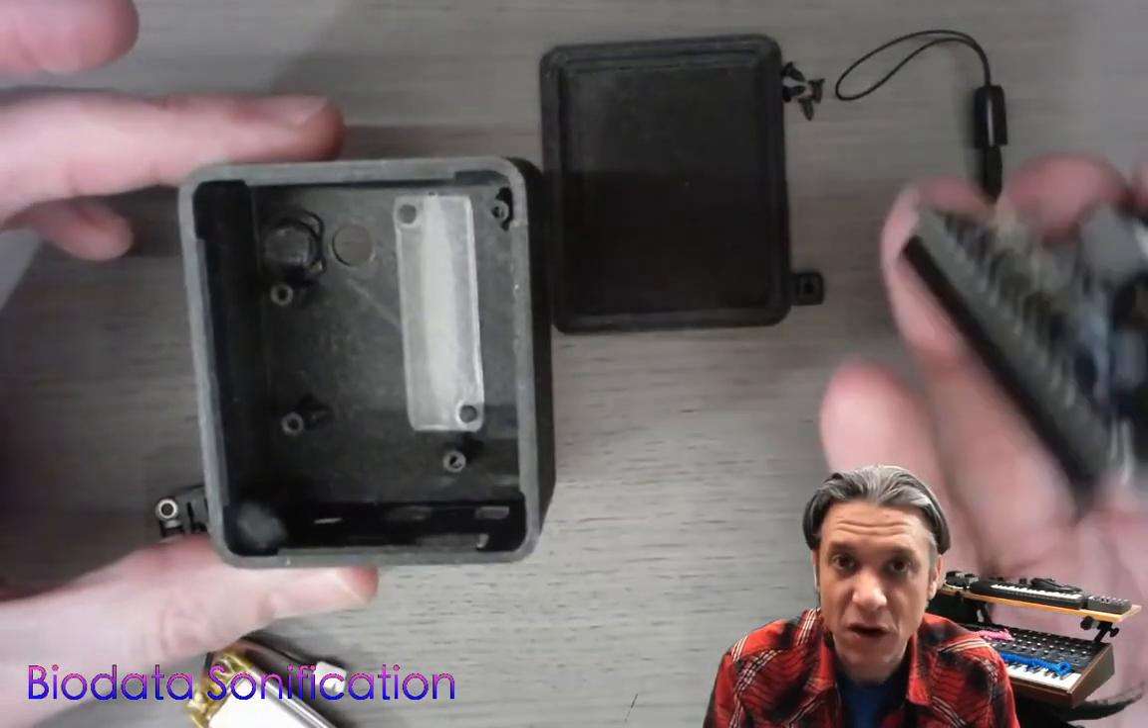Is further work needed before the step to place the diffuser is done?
No.